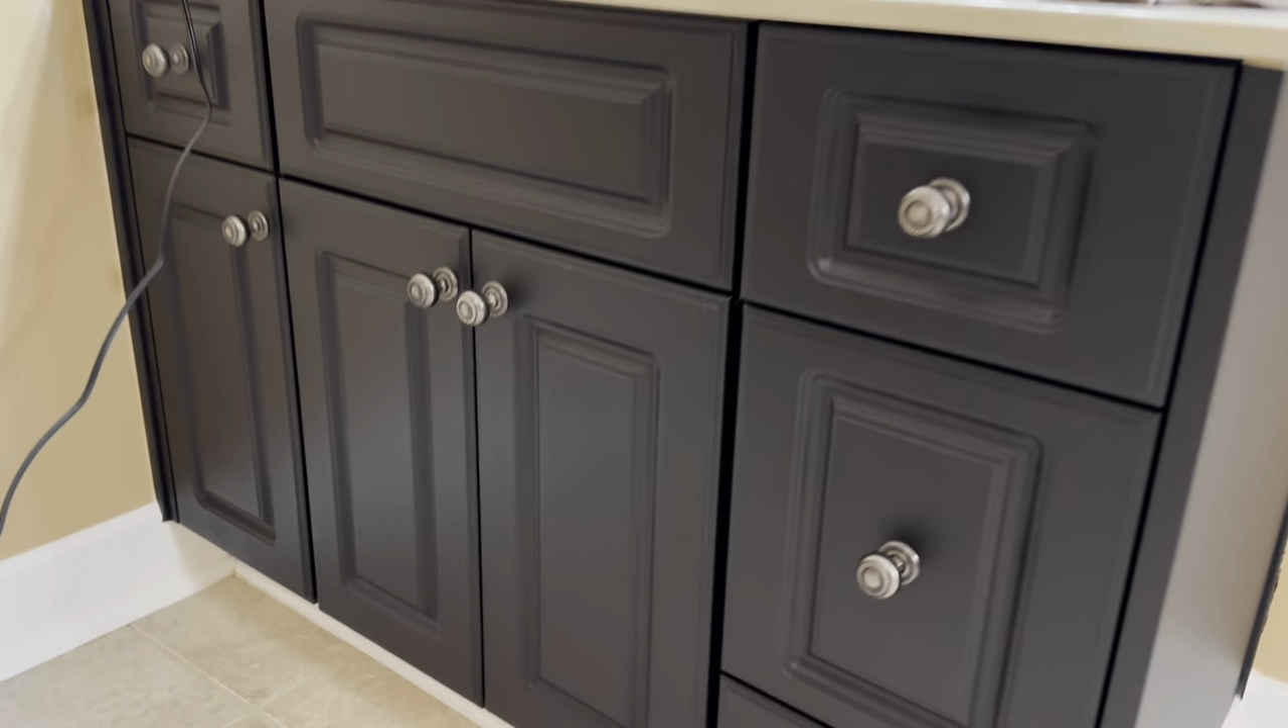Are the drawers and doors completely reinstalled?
Yes.